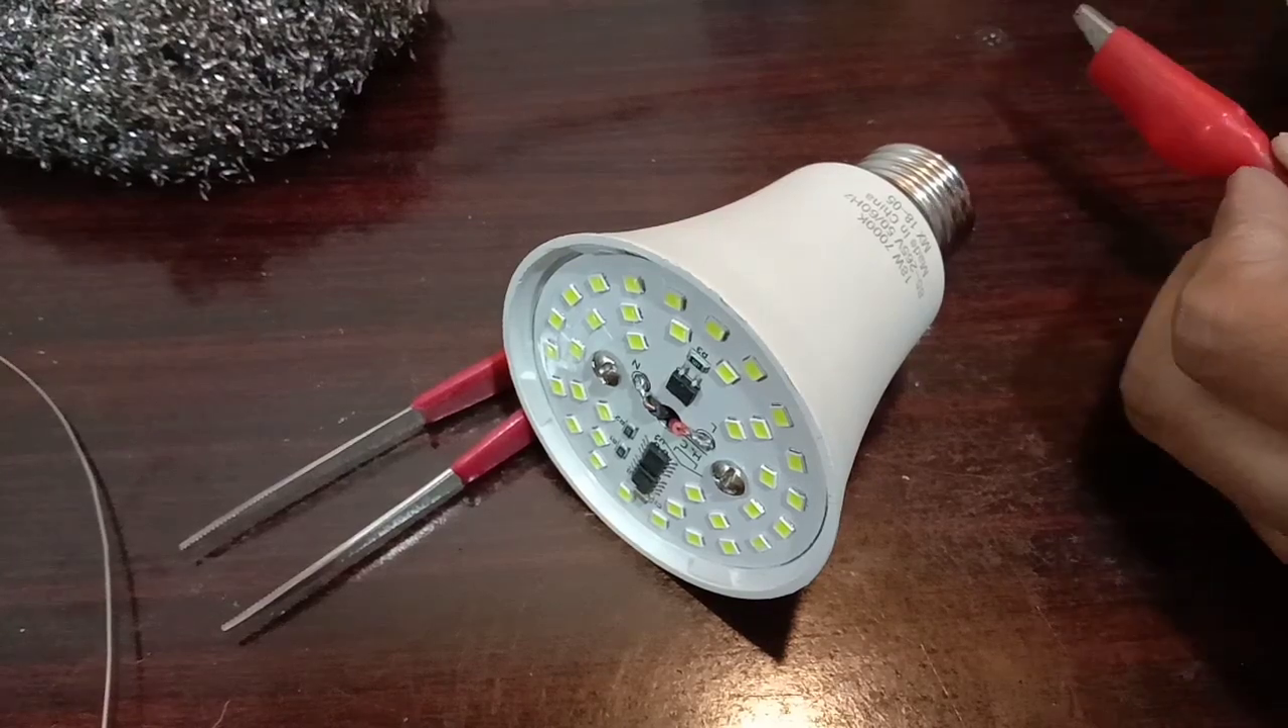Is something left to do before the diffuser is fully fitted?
Yes.